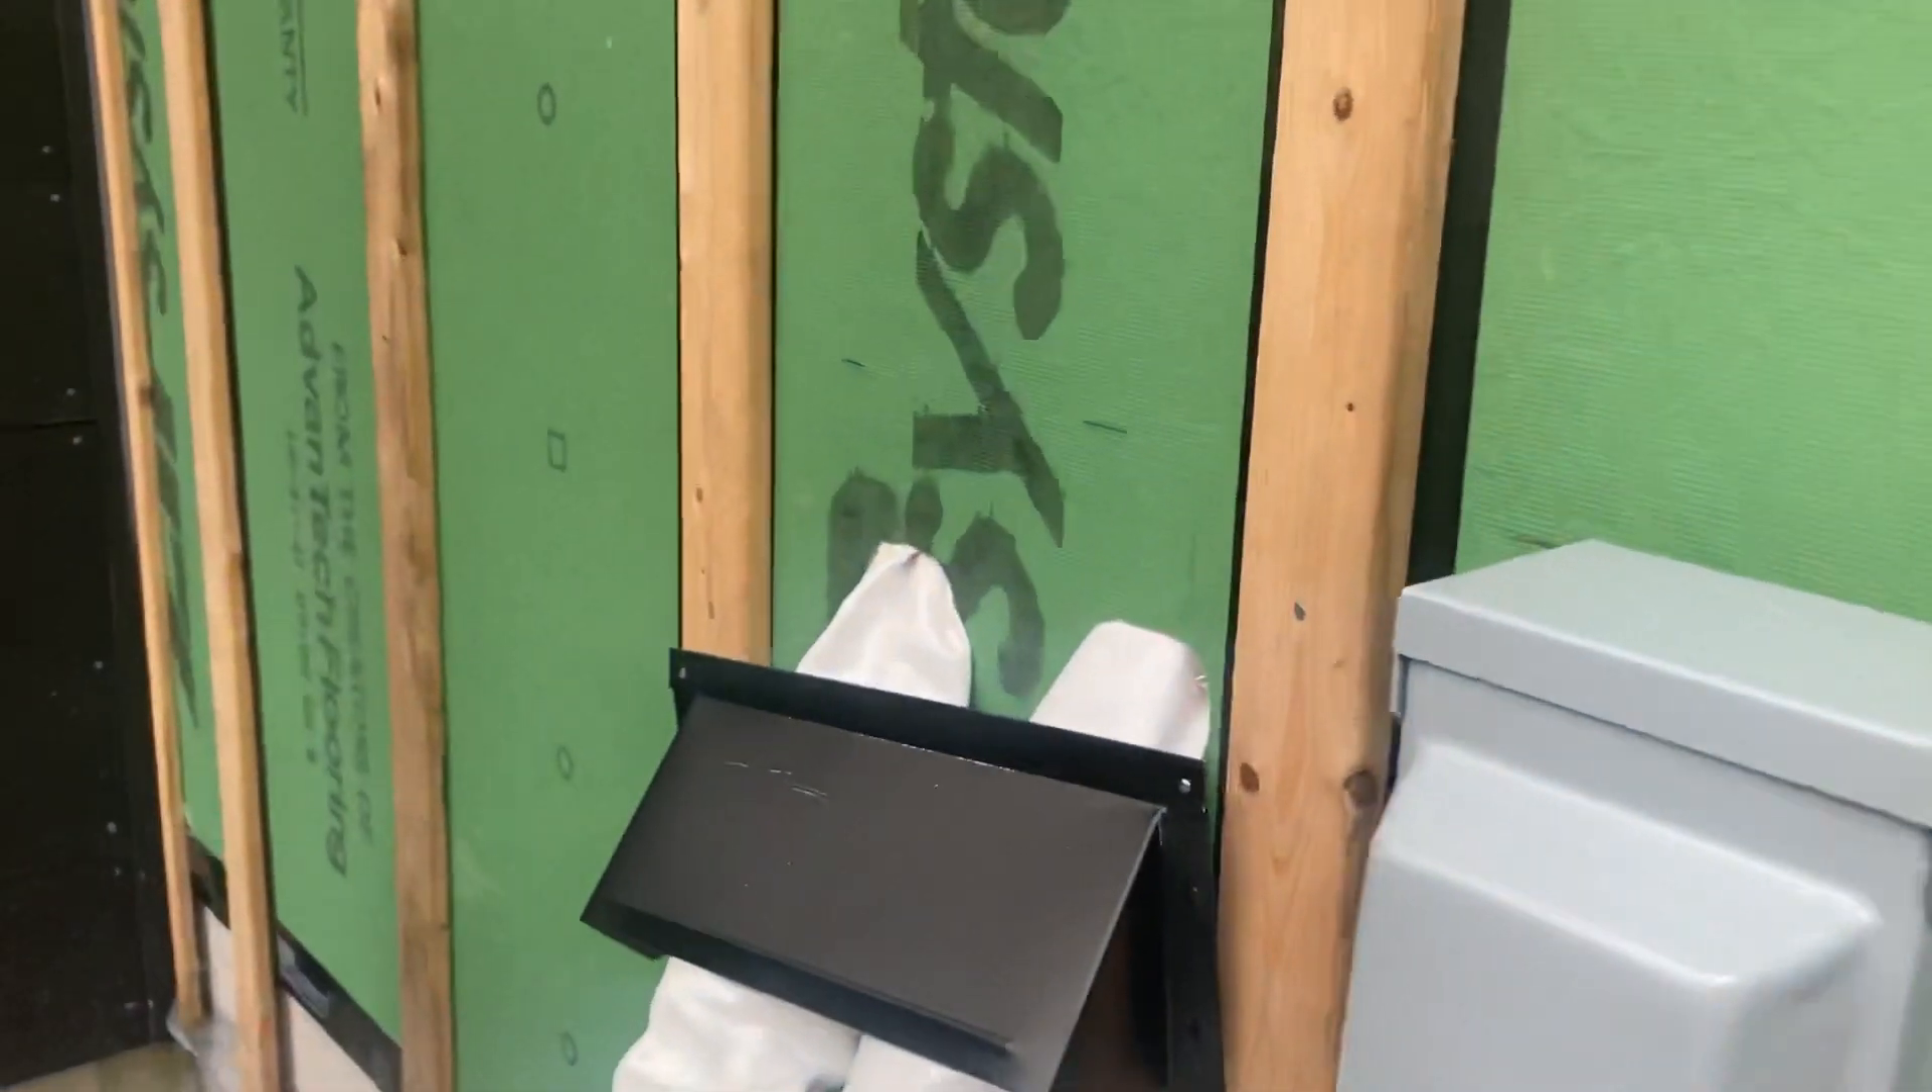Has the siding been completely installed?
No.